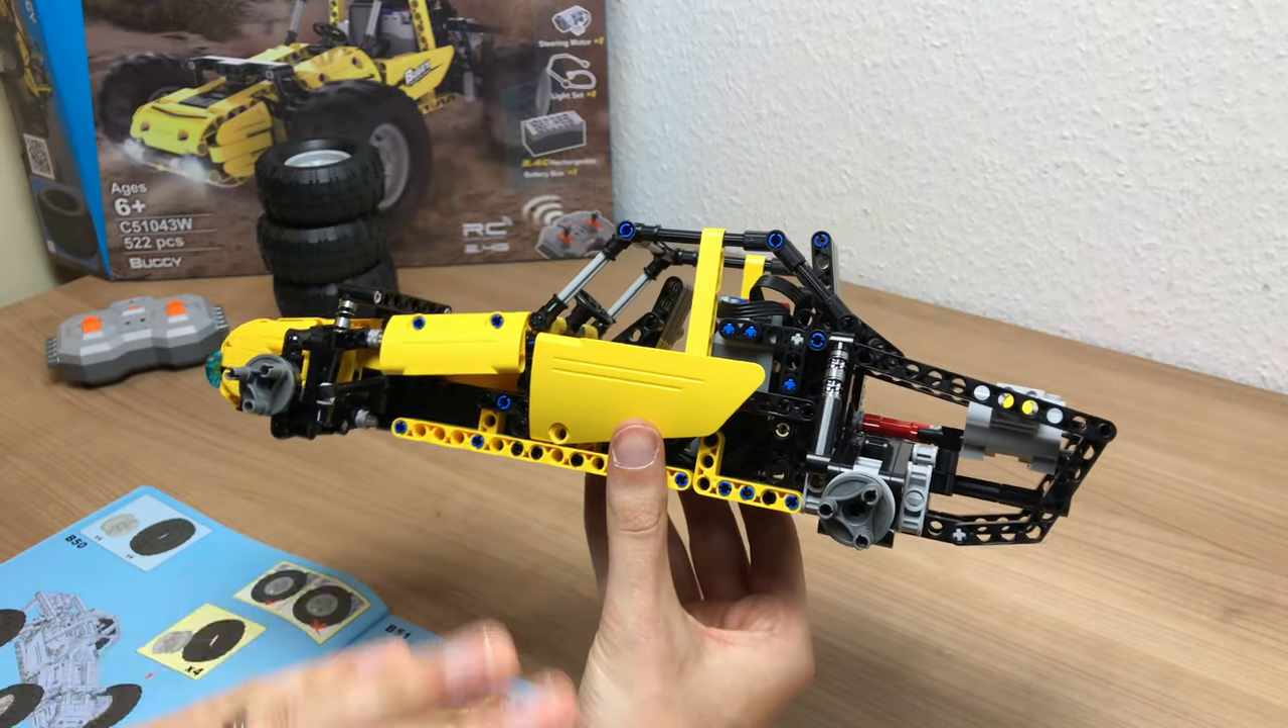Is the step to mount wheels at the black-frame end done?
No.